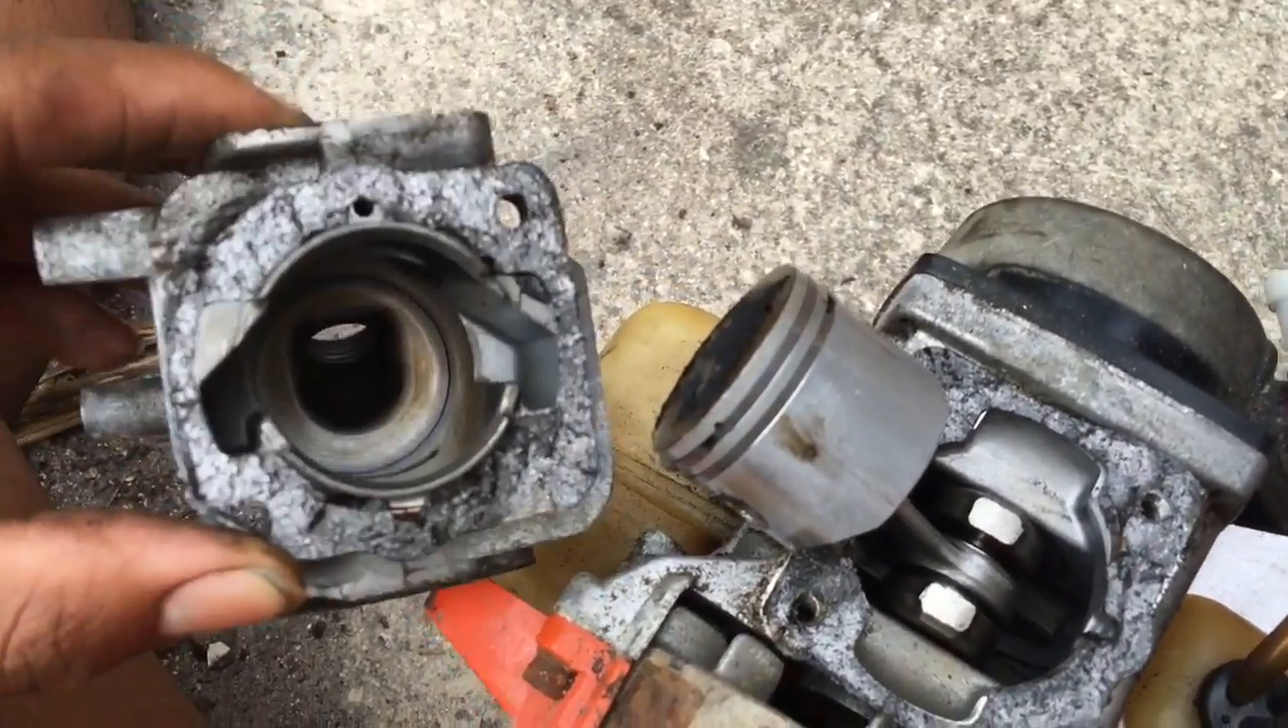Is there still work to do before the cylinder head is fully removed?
No.